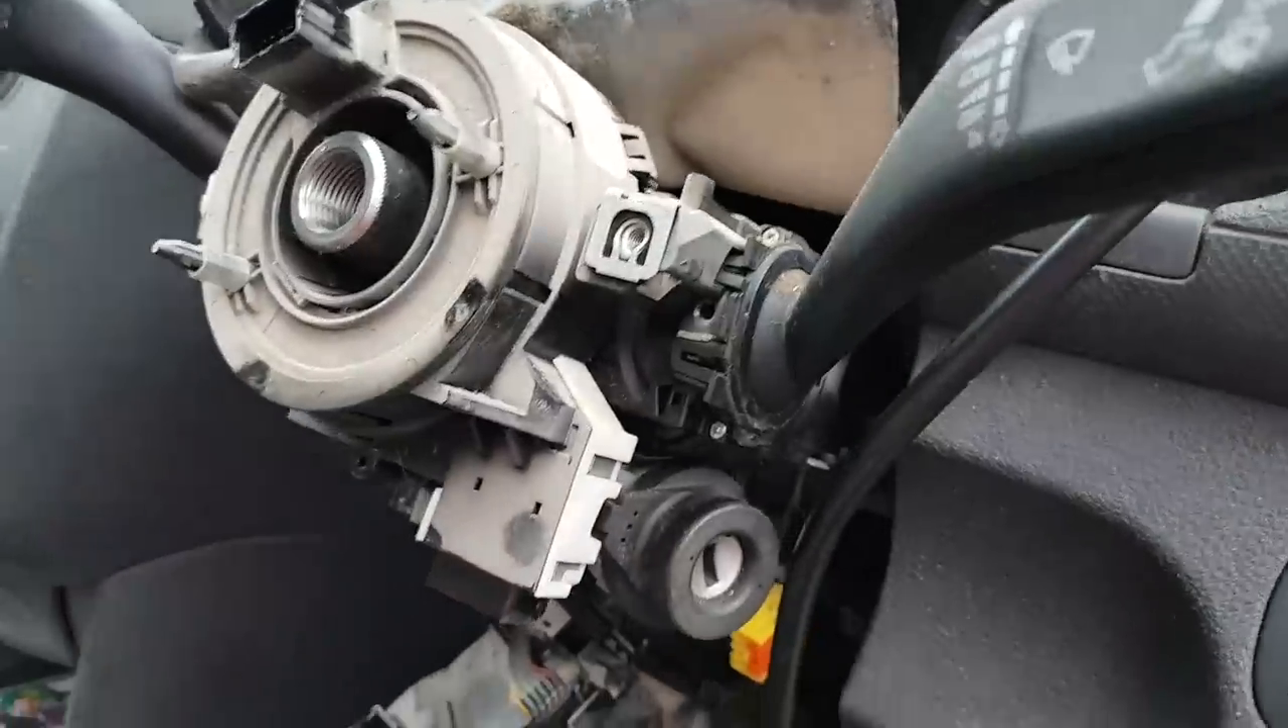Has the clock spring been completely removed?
No.